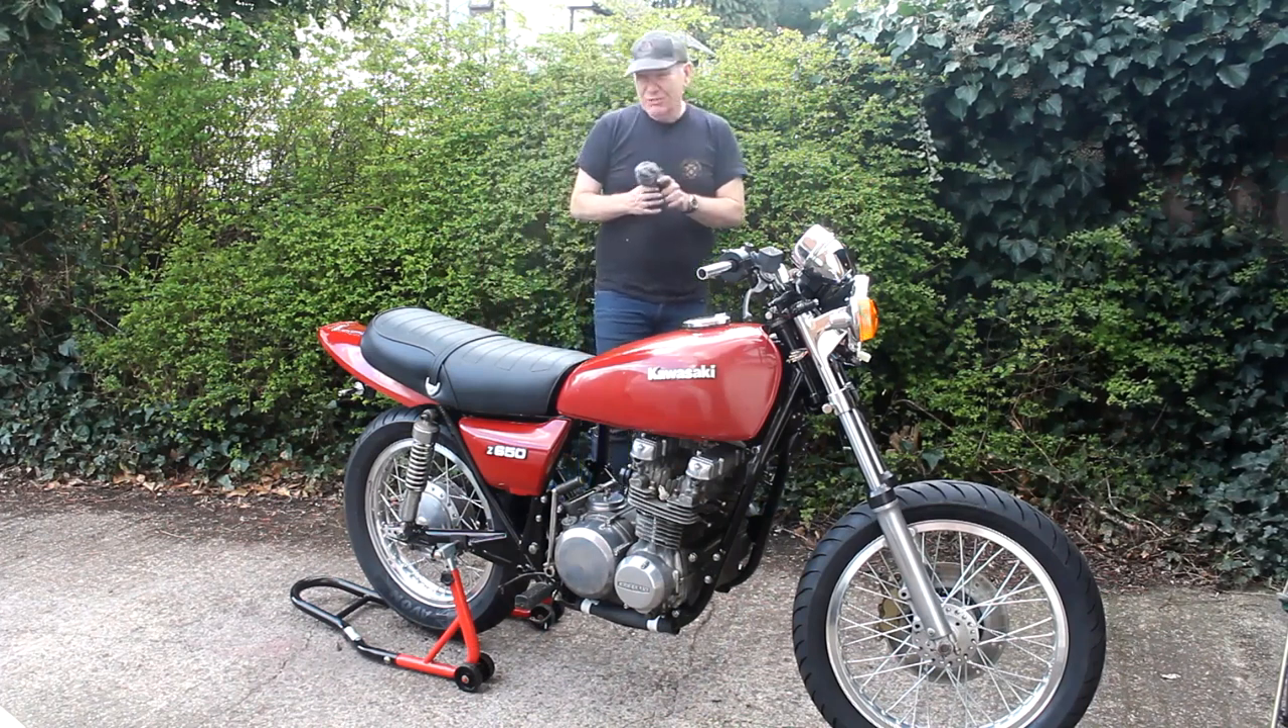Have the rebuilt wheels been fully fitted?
Yes.